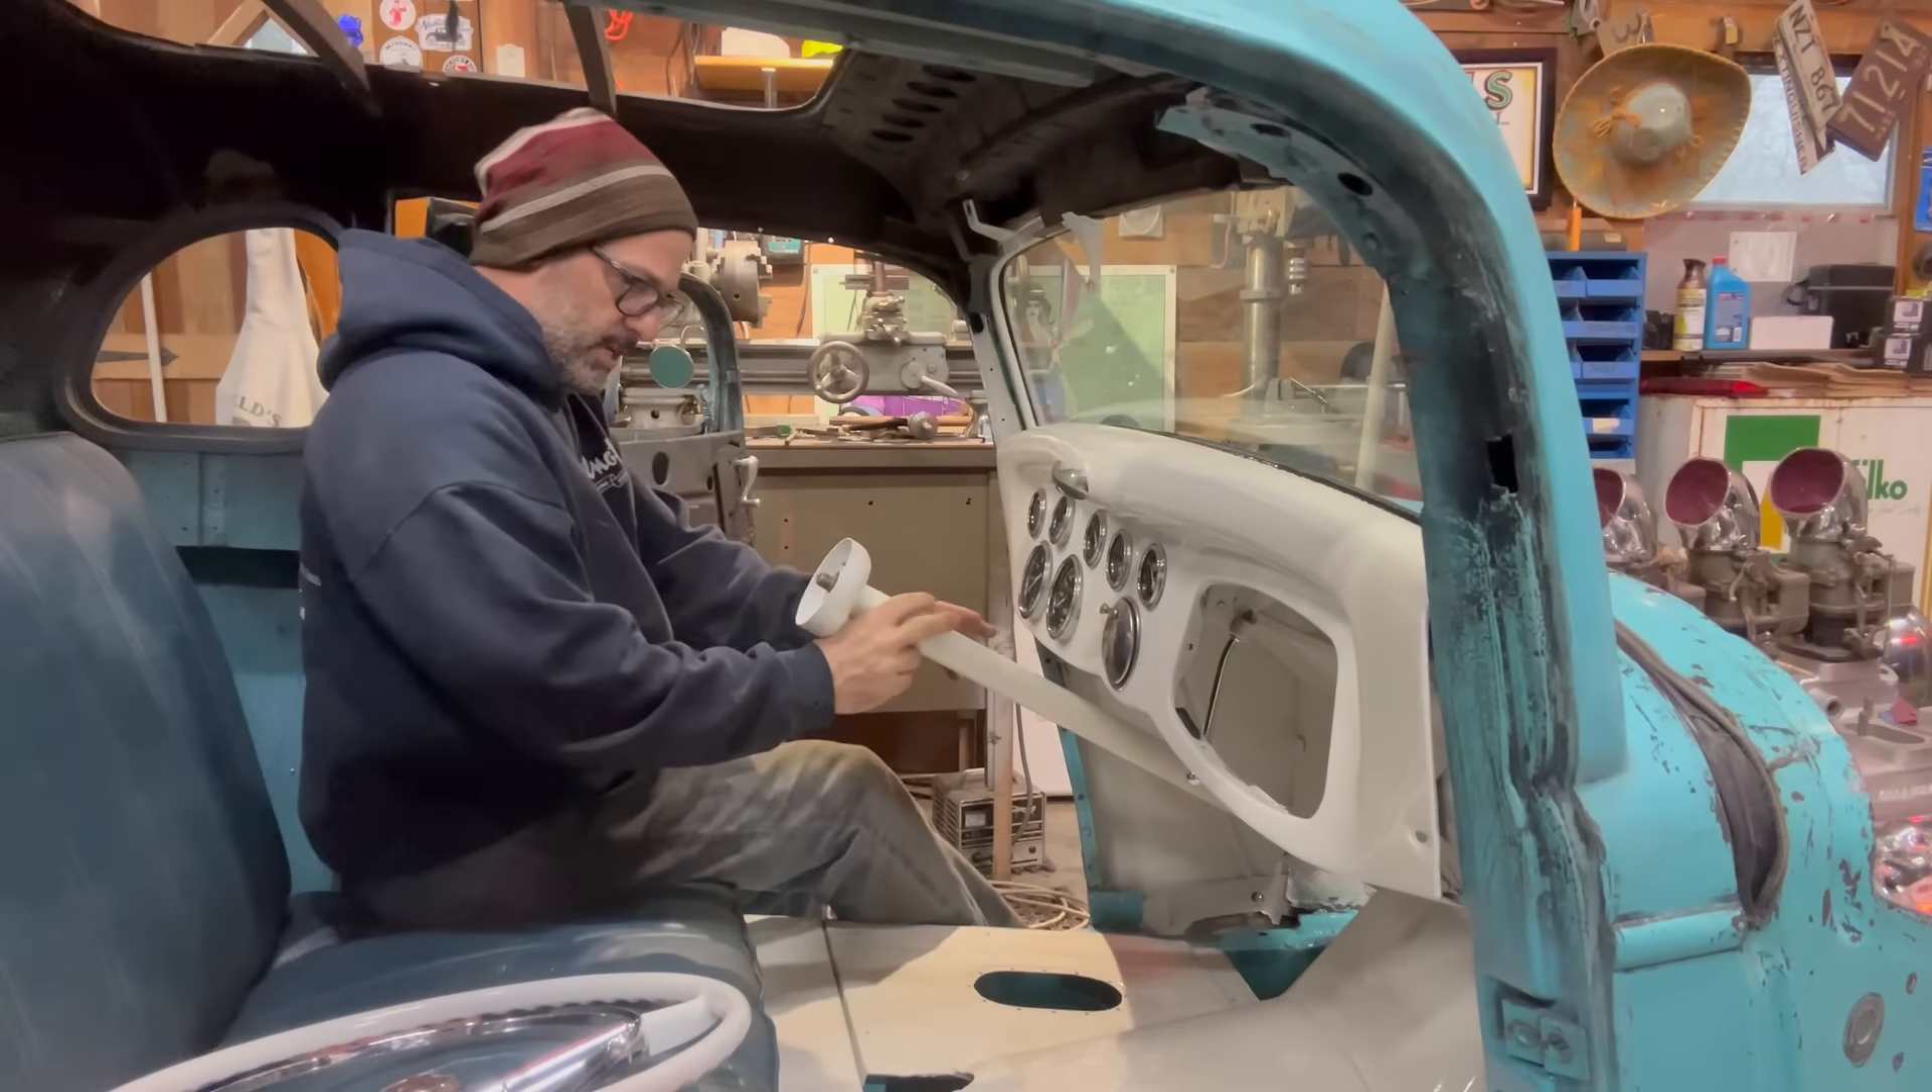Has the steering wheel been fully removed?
Yes.